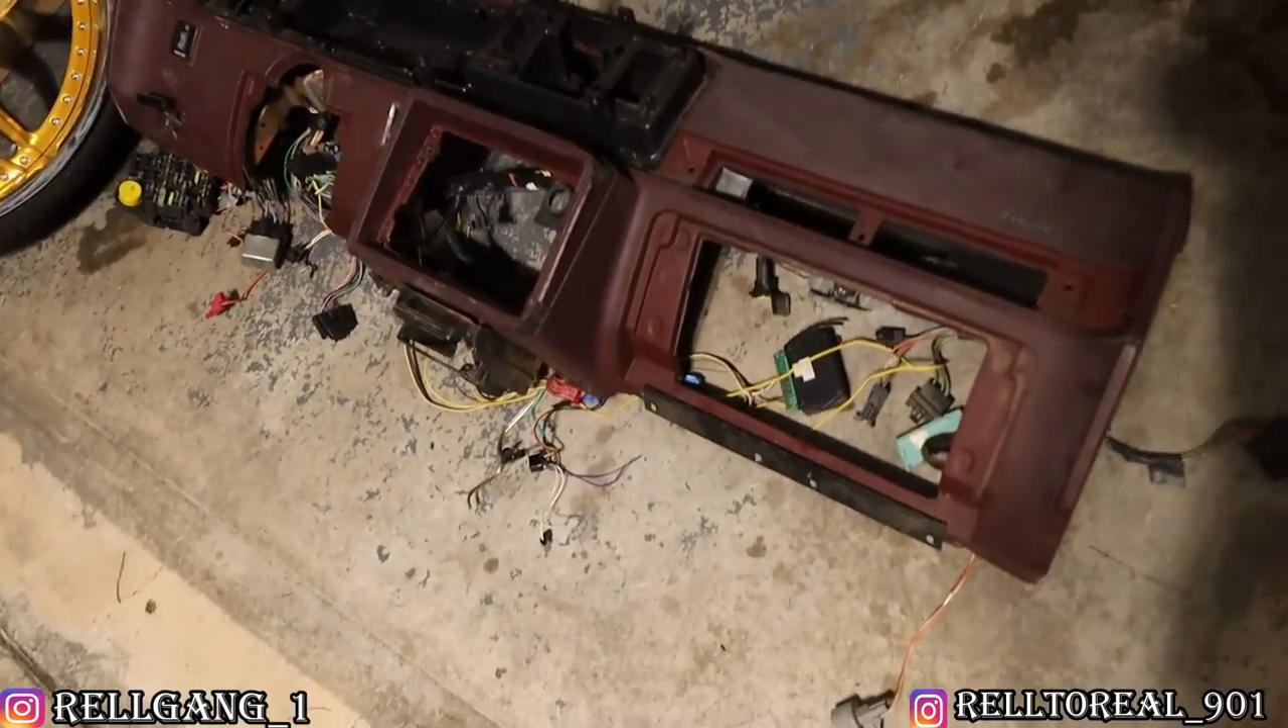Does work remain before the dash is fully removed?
No.